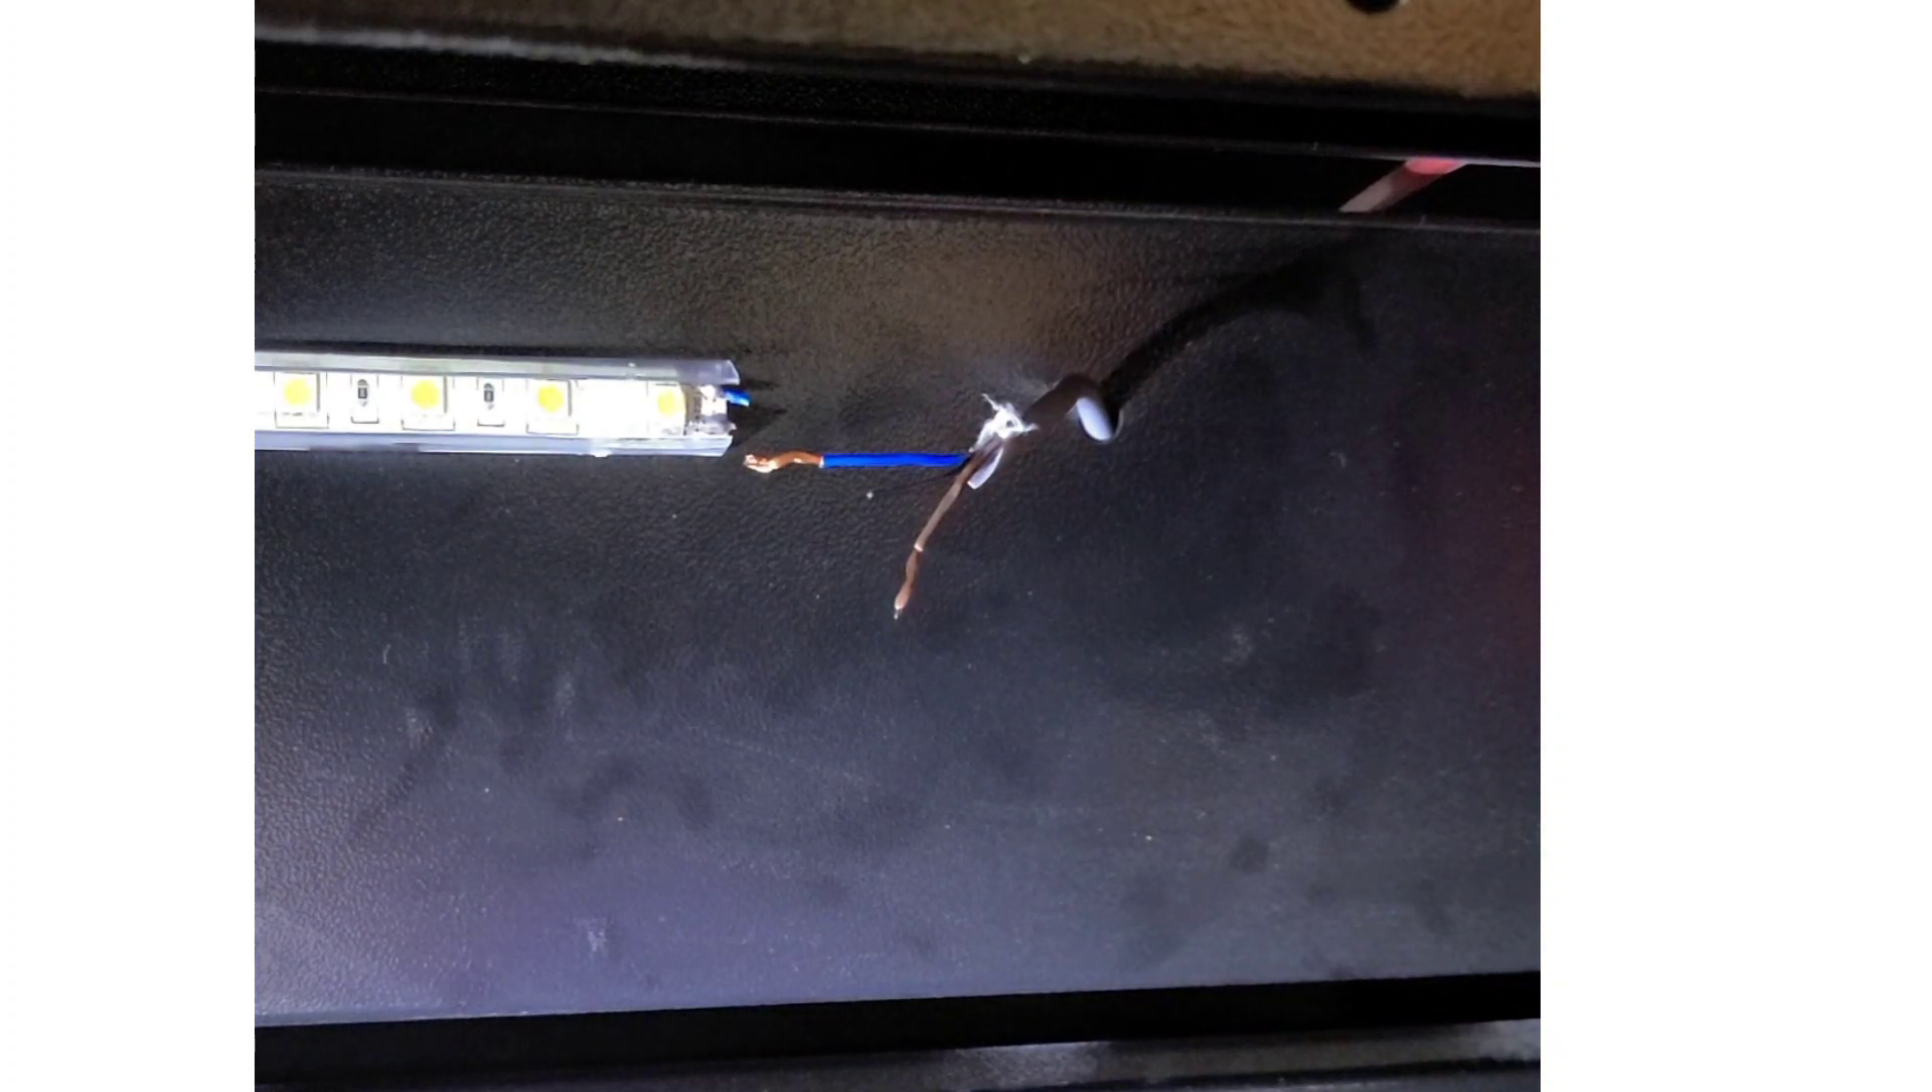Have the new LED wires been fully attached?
No.